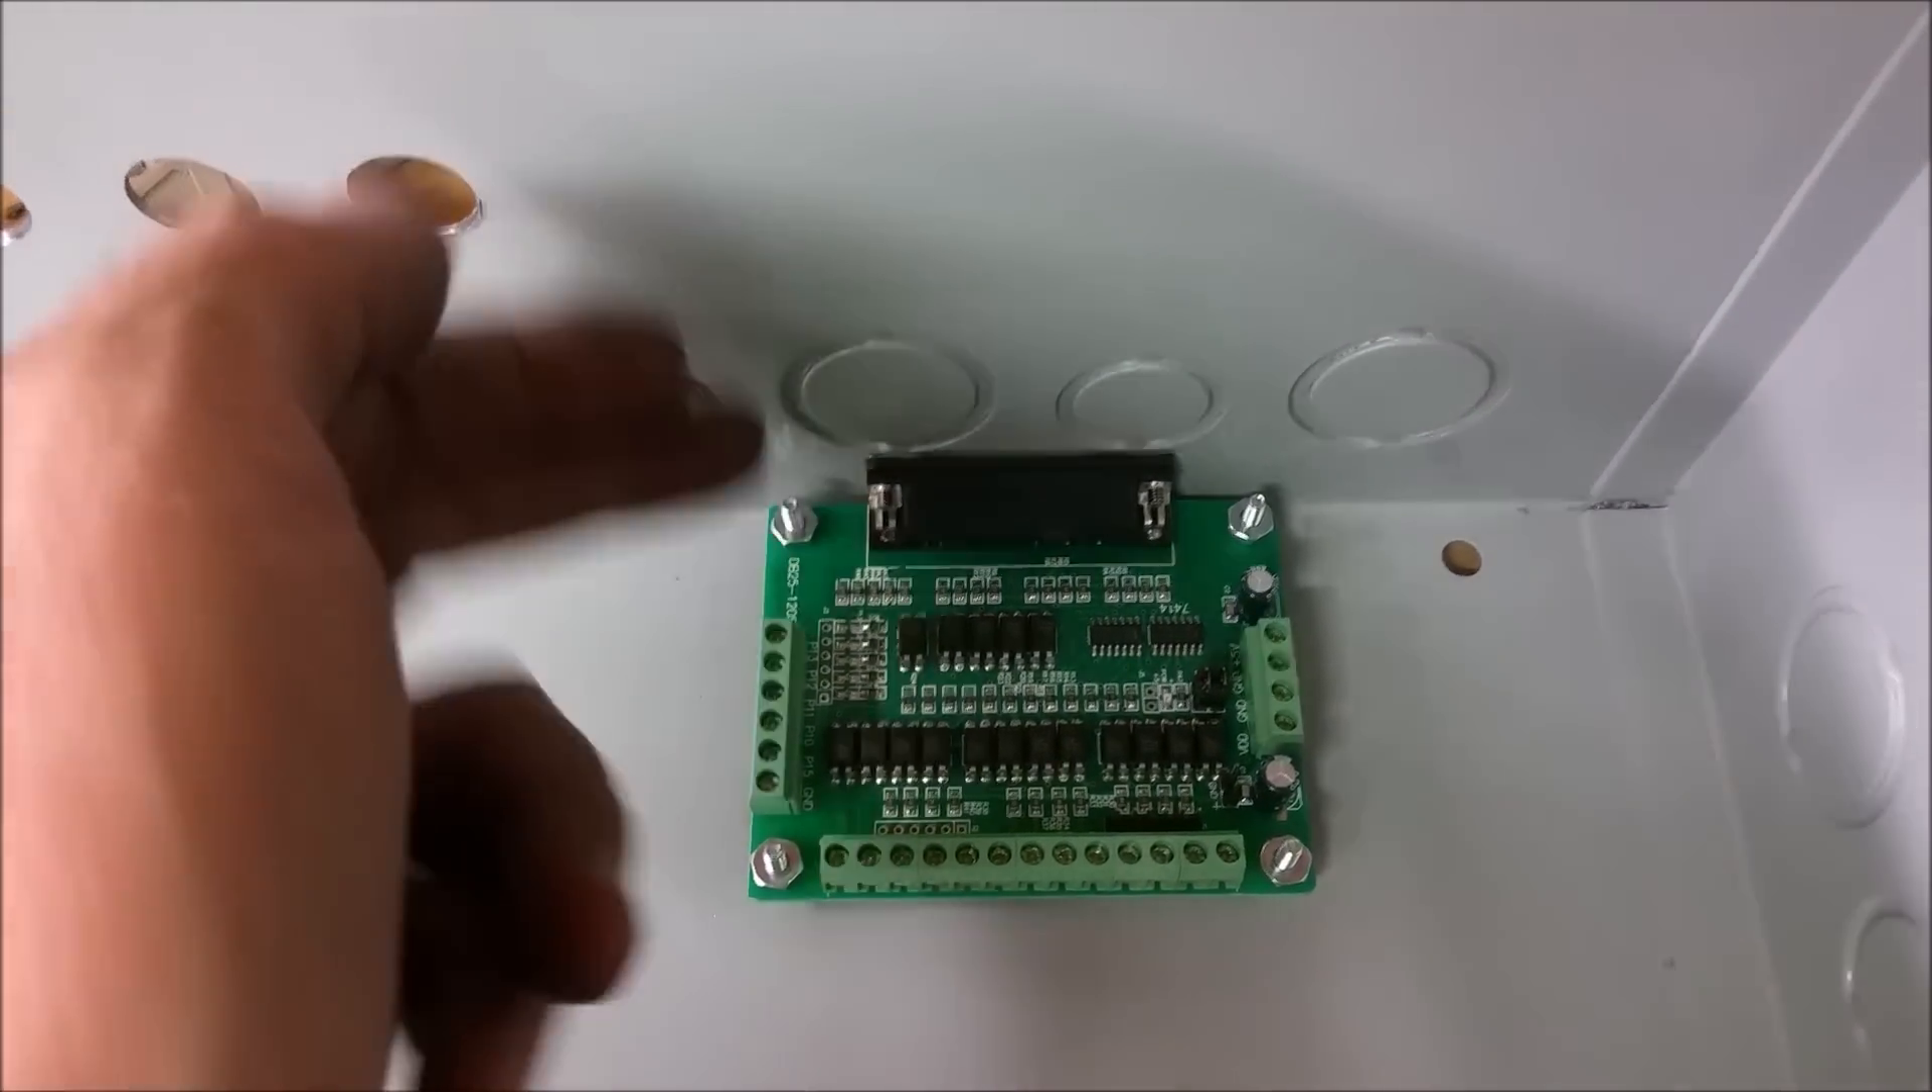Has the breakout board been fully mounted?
Yes.